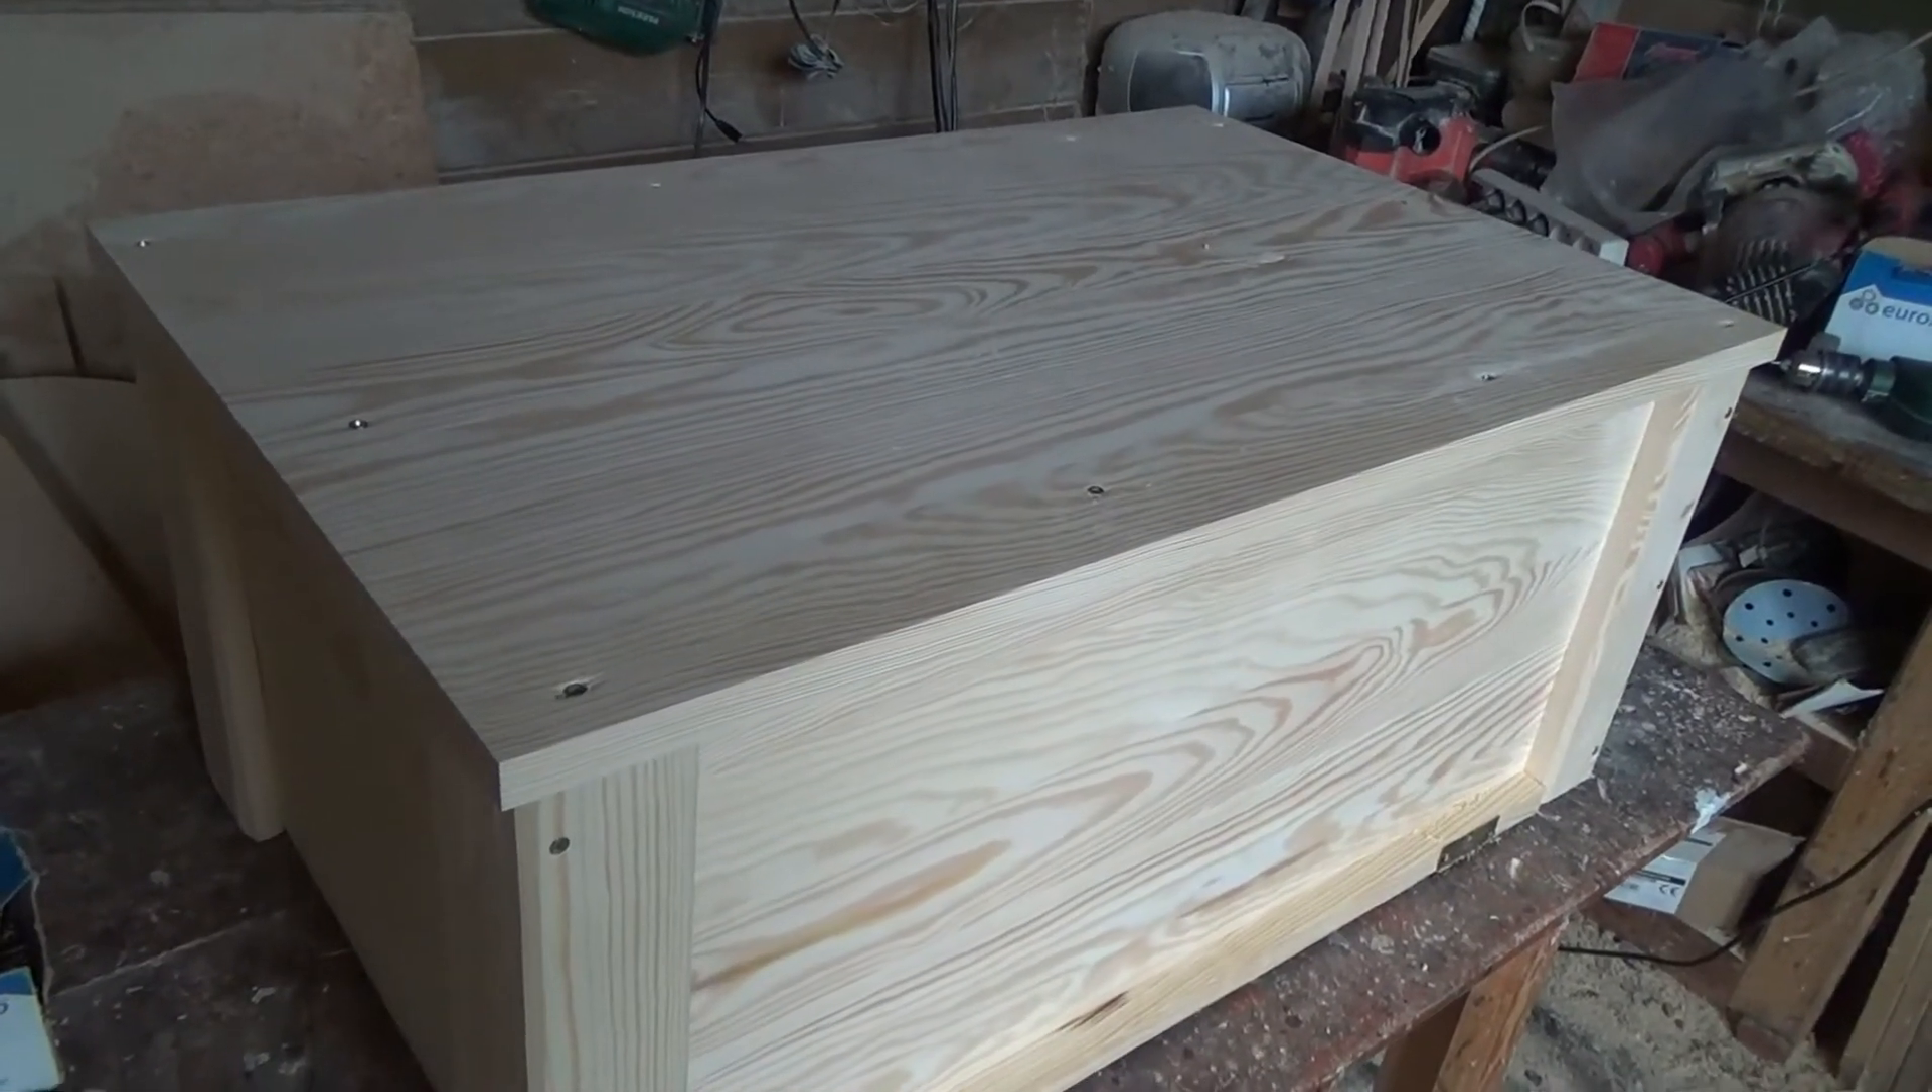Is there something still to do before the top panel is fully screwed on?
No.